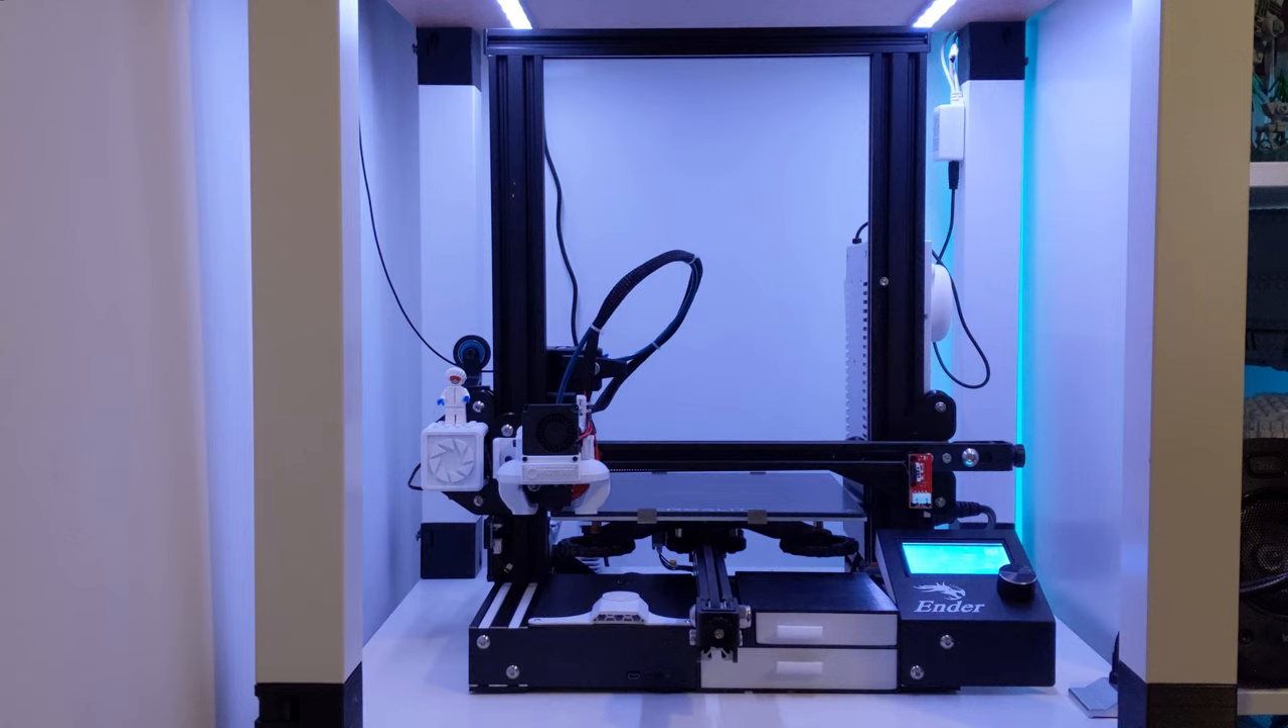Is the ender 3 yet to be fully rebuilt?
No.